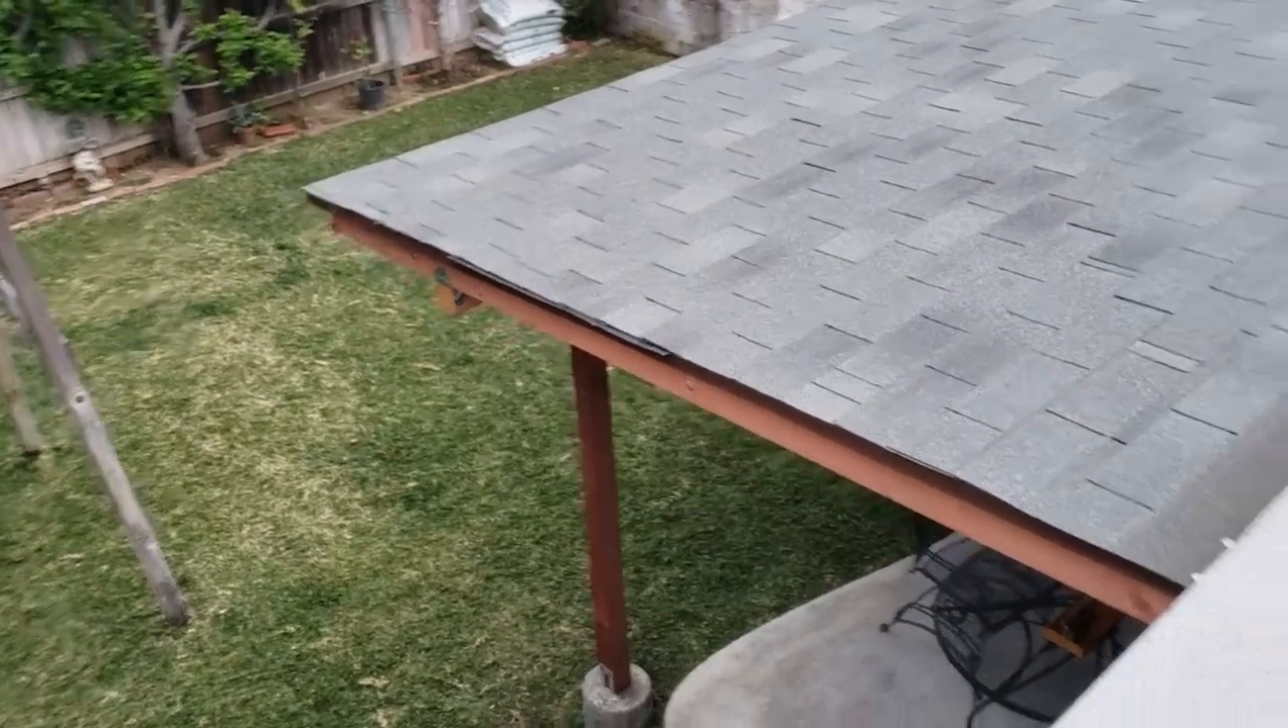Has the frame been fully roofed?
Yes.